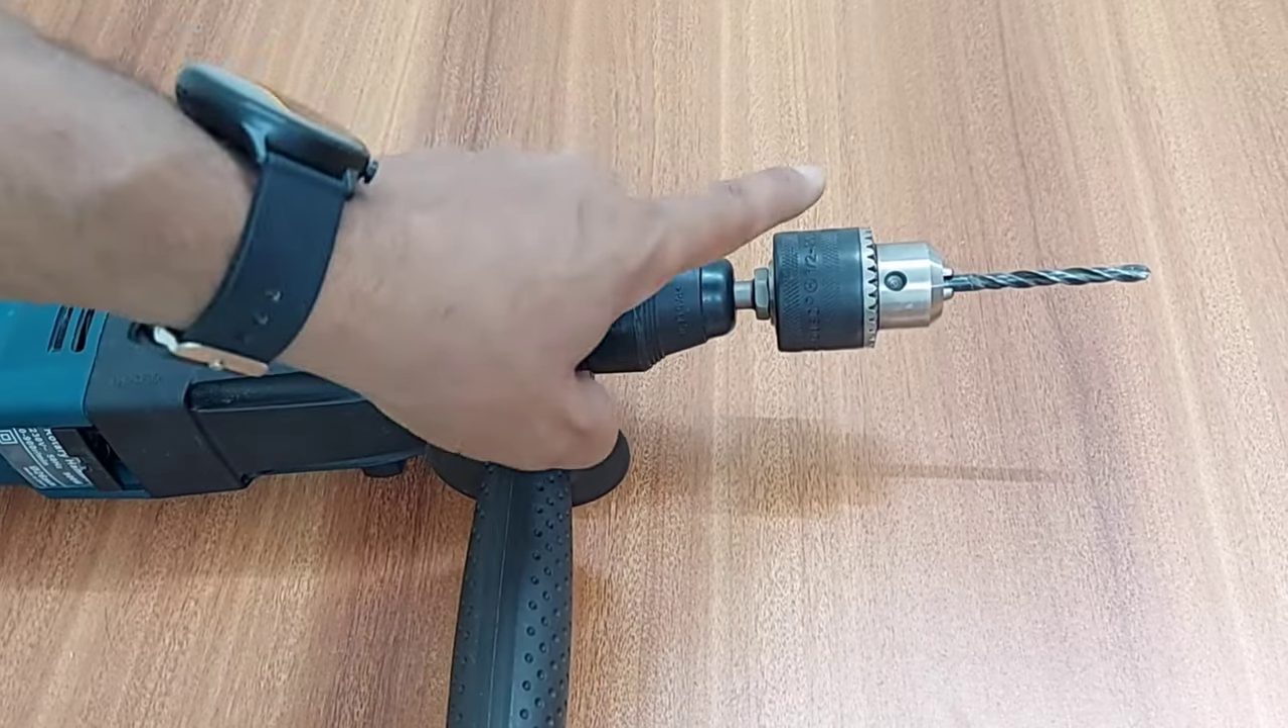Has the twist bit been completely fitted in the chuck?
Yes.